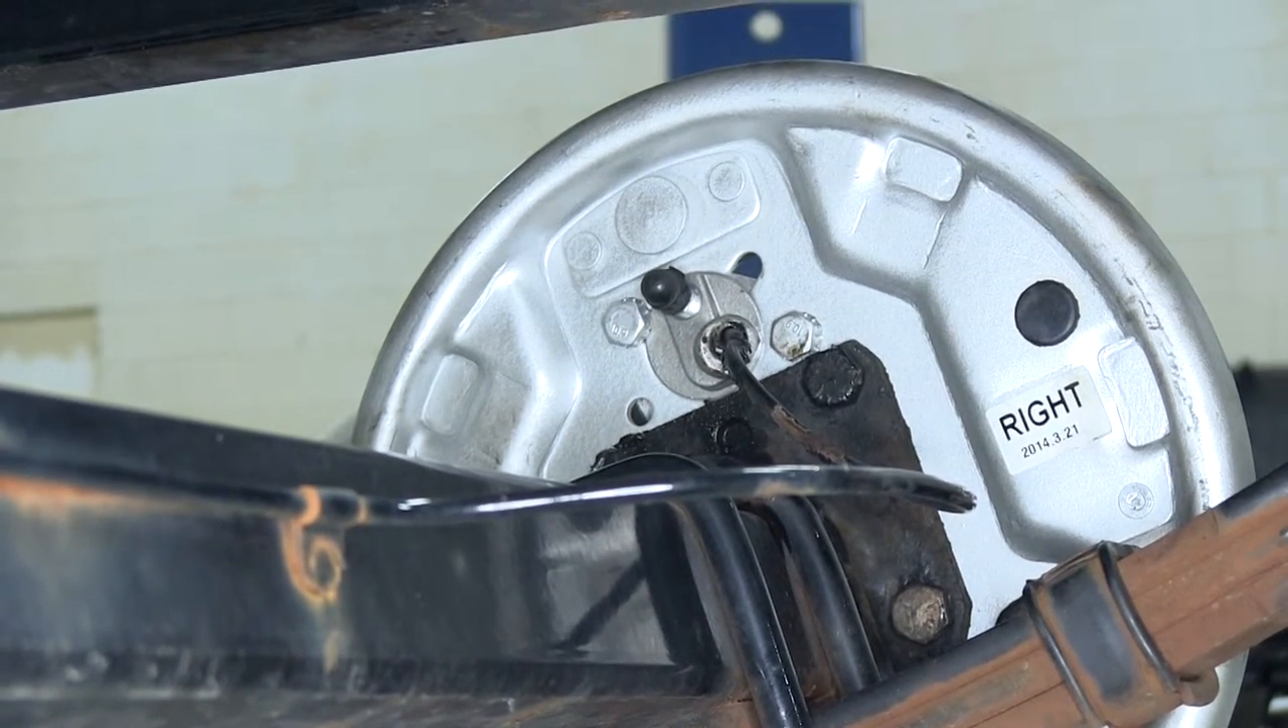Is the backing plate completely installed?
Yes.